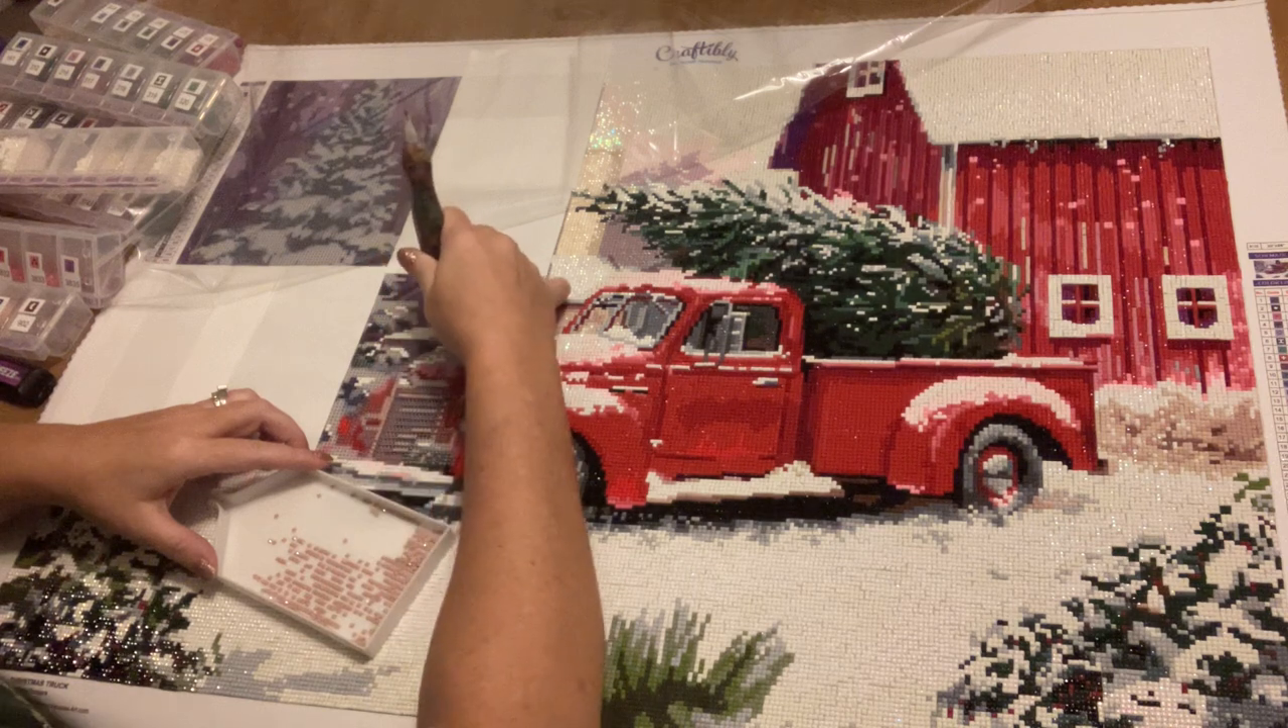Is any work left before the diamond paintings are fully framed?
Yes.